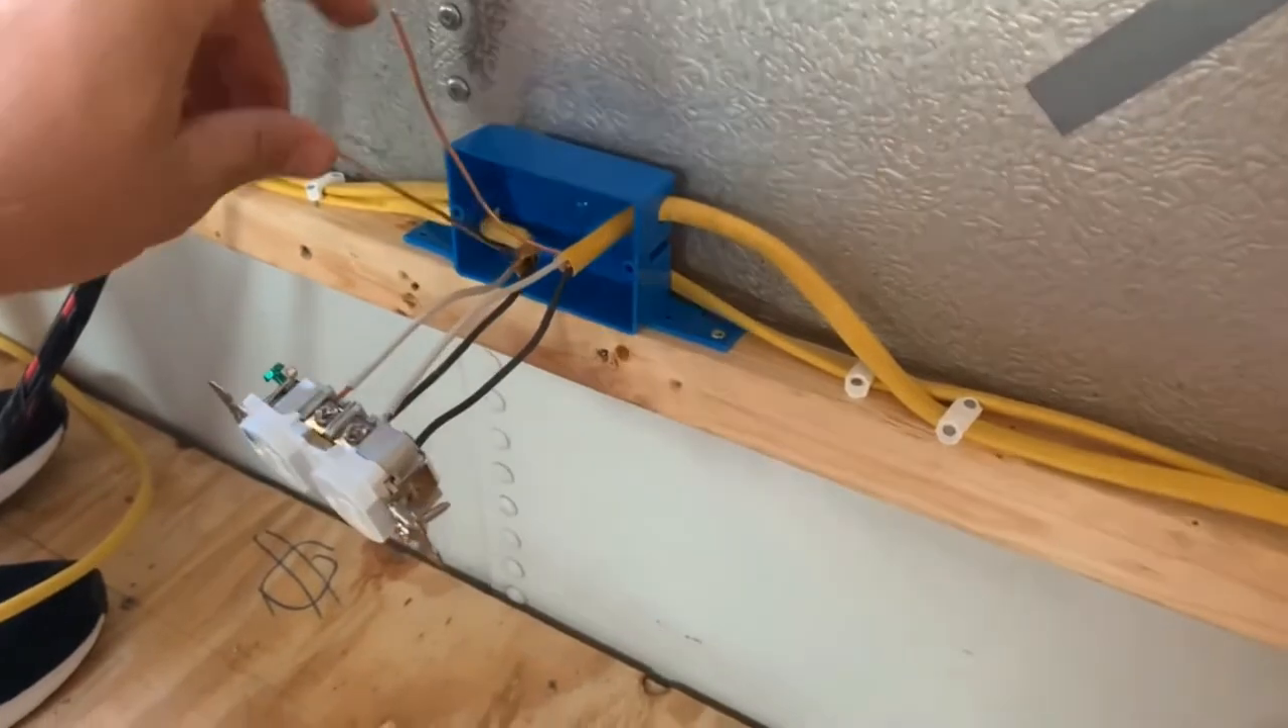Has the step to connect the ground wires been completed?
No.